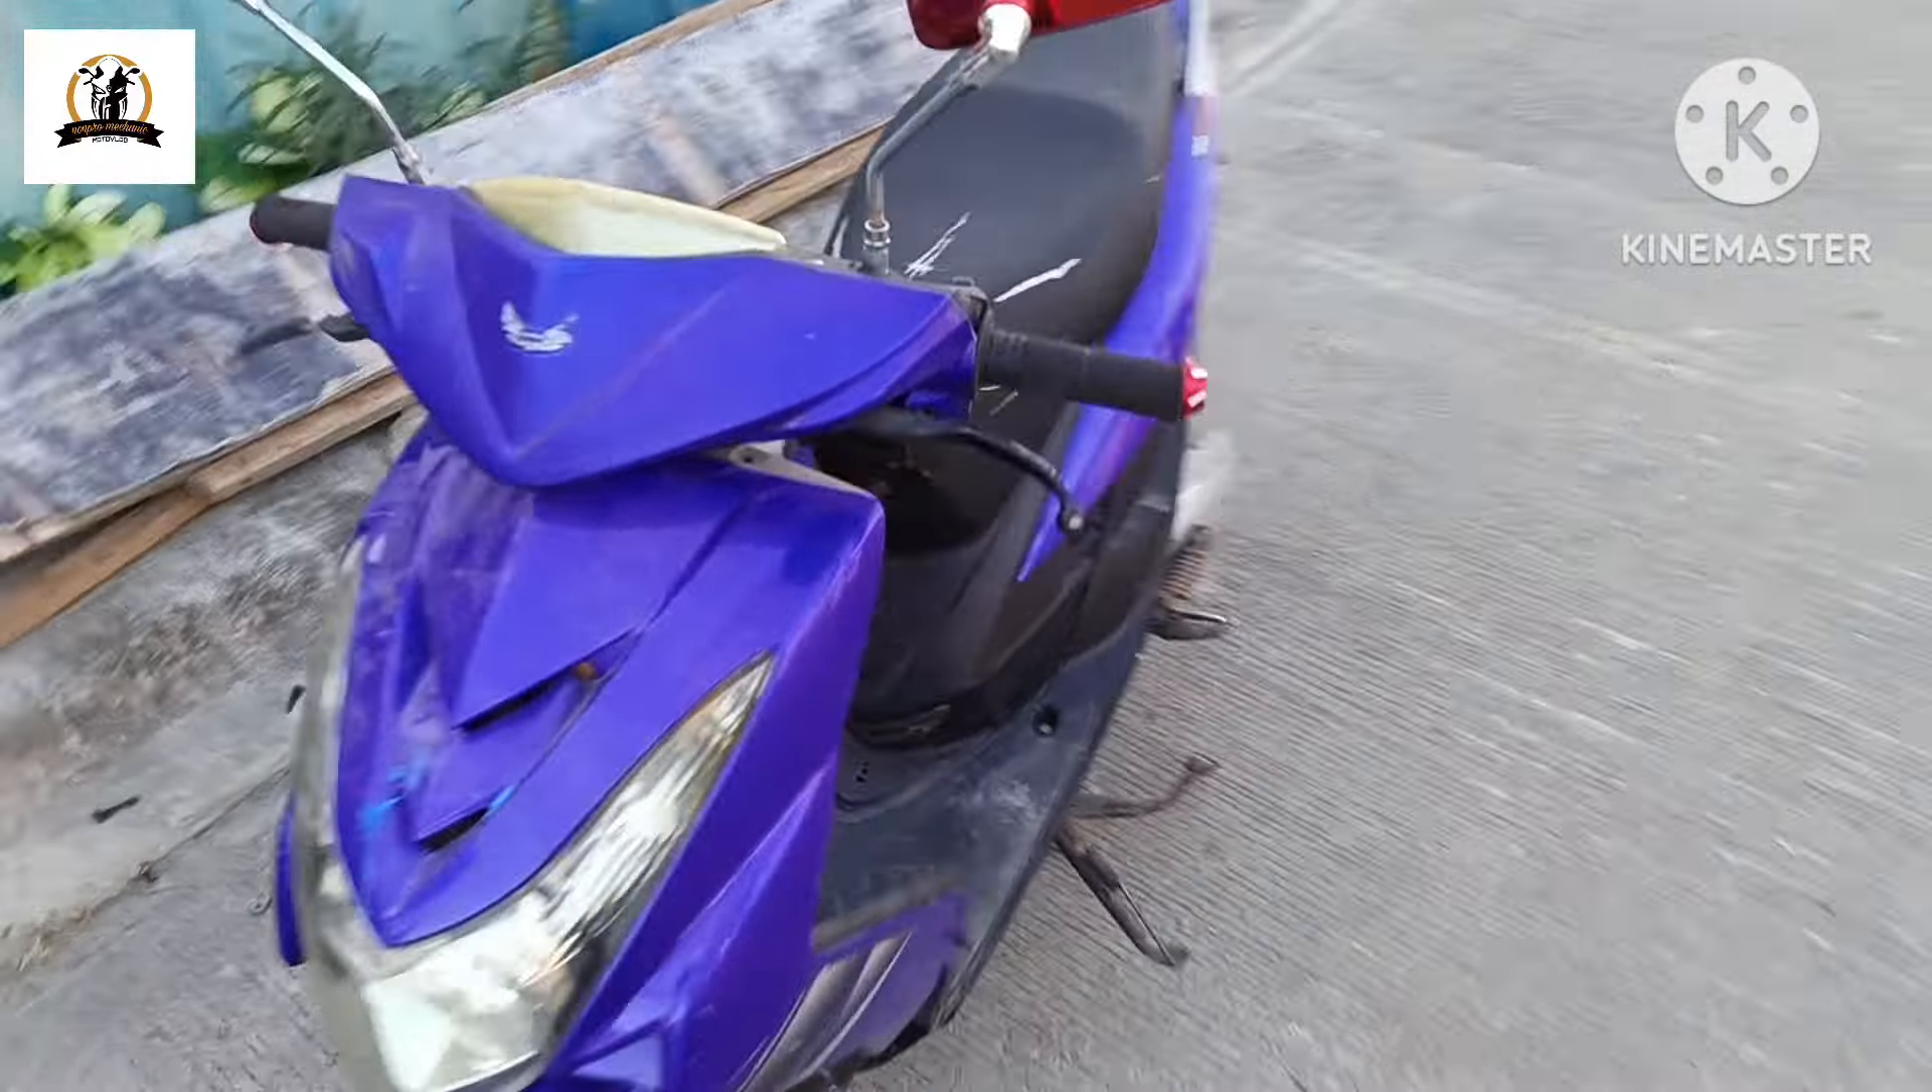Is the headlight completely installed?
Yes.